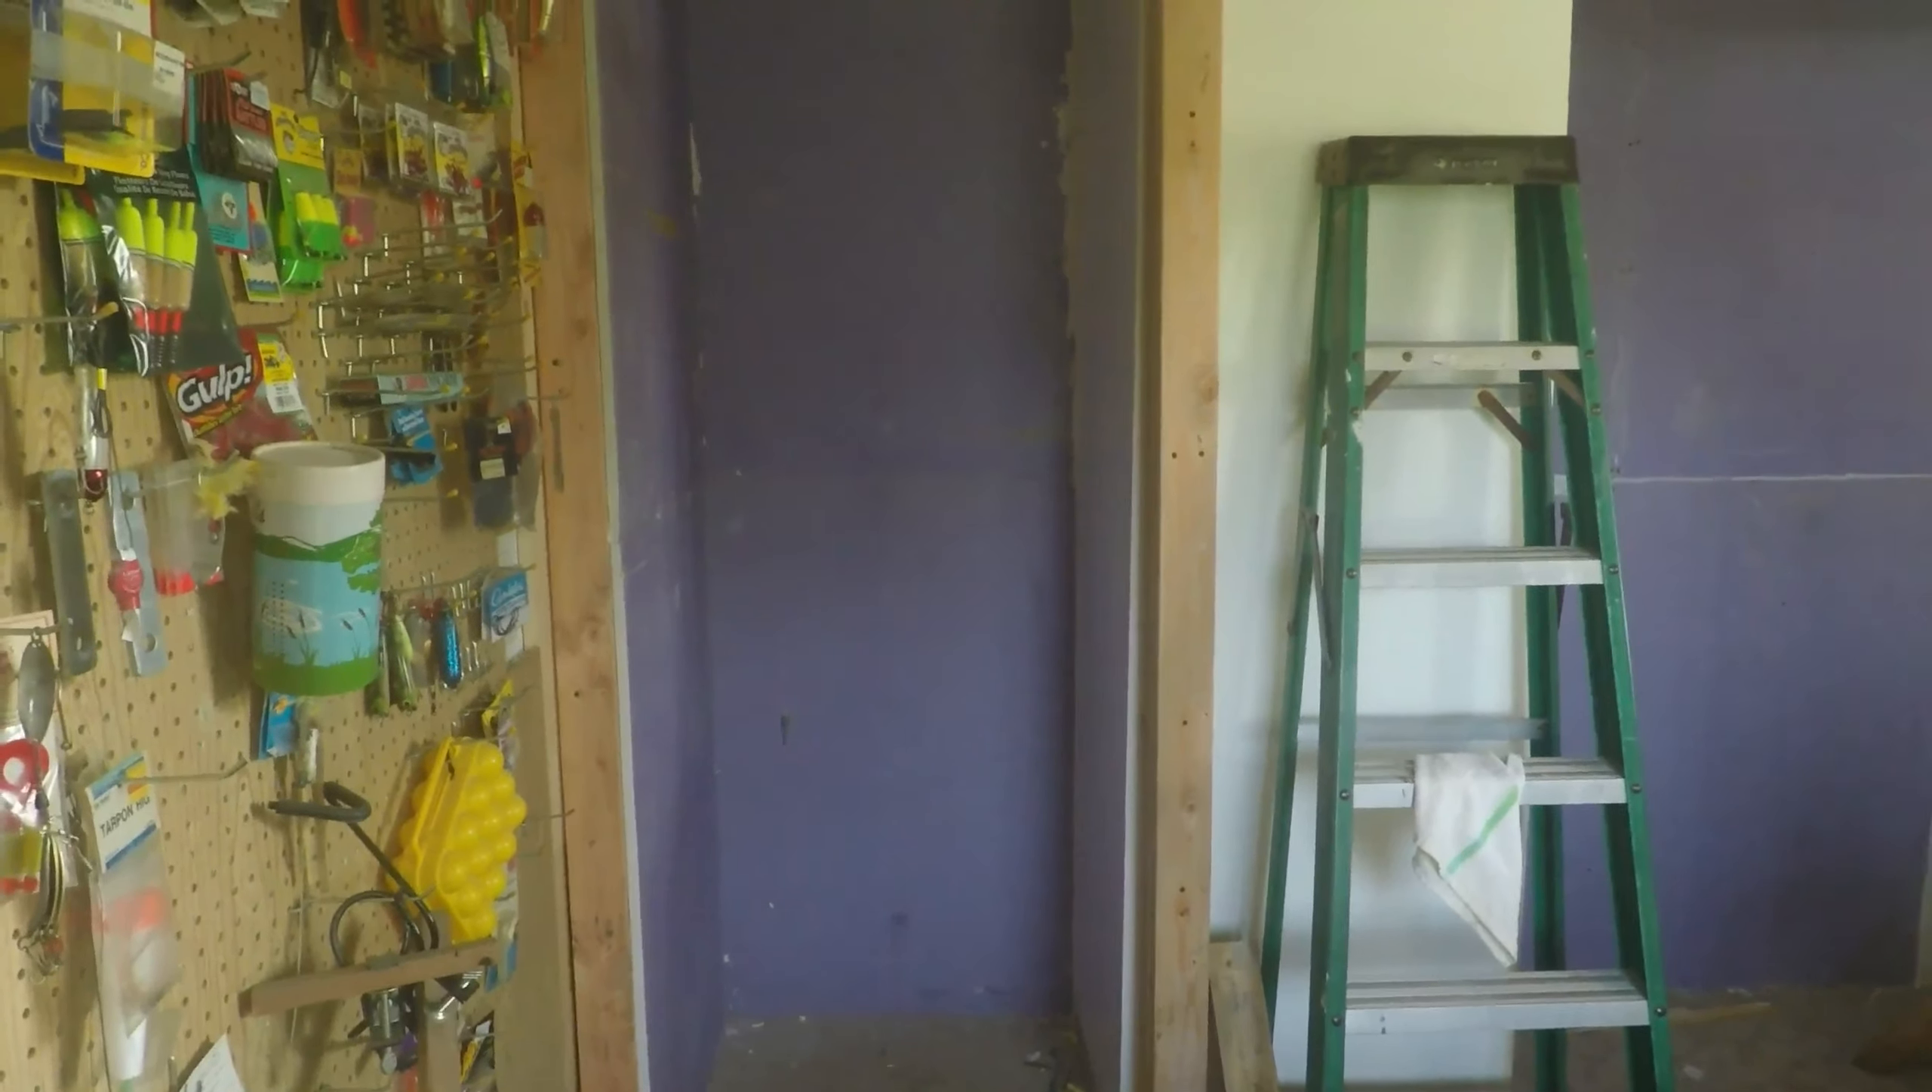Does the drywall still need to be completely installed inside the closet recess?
No.